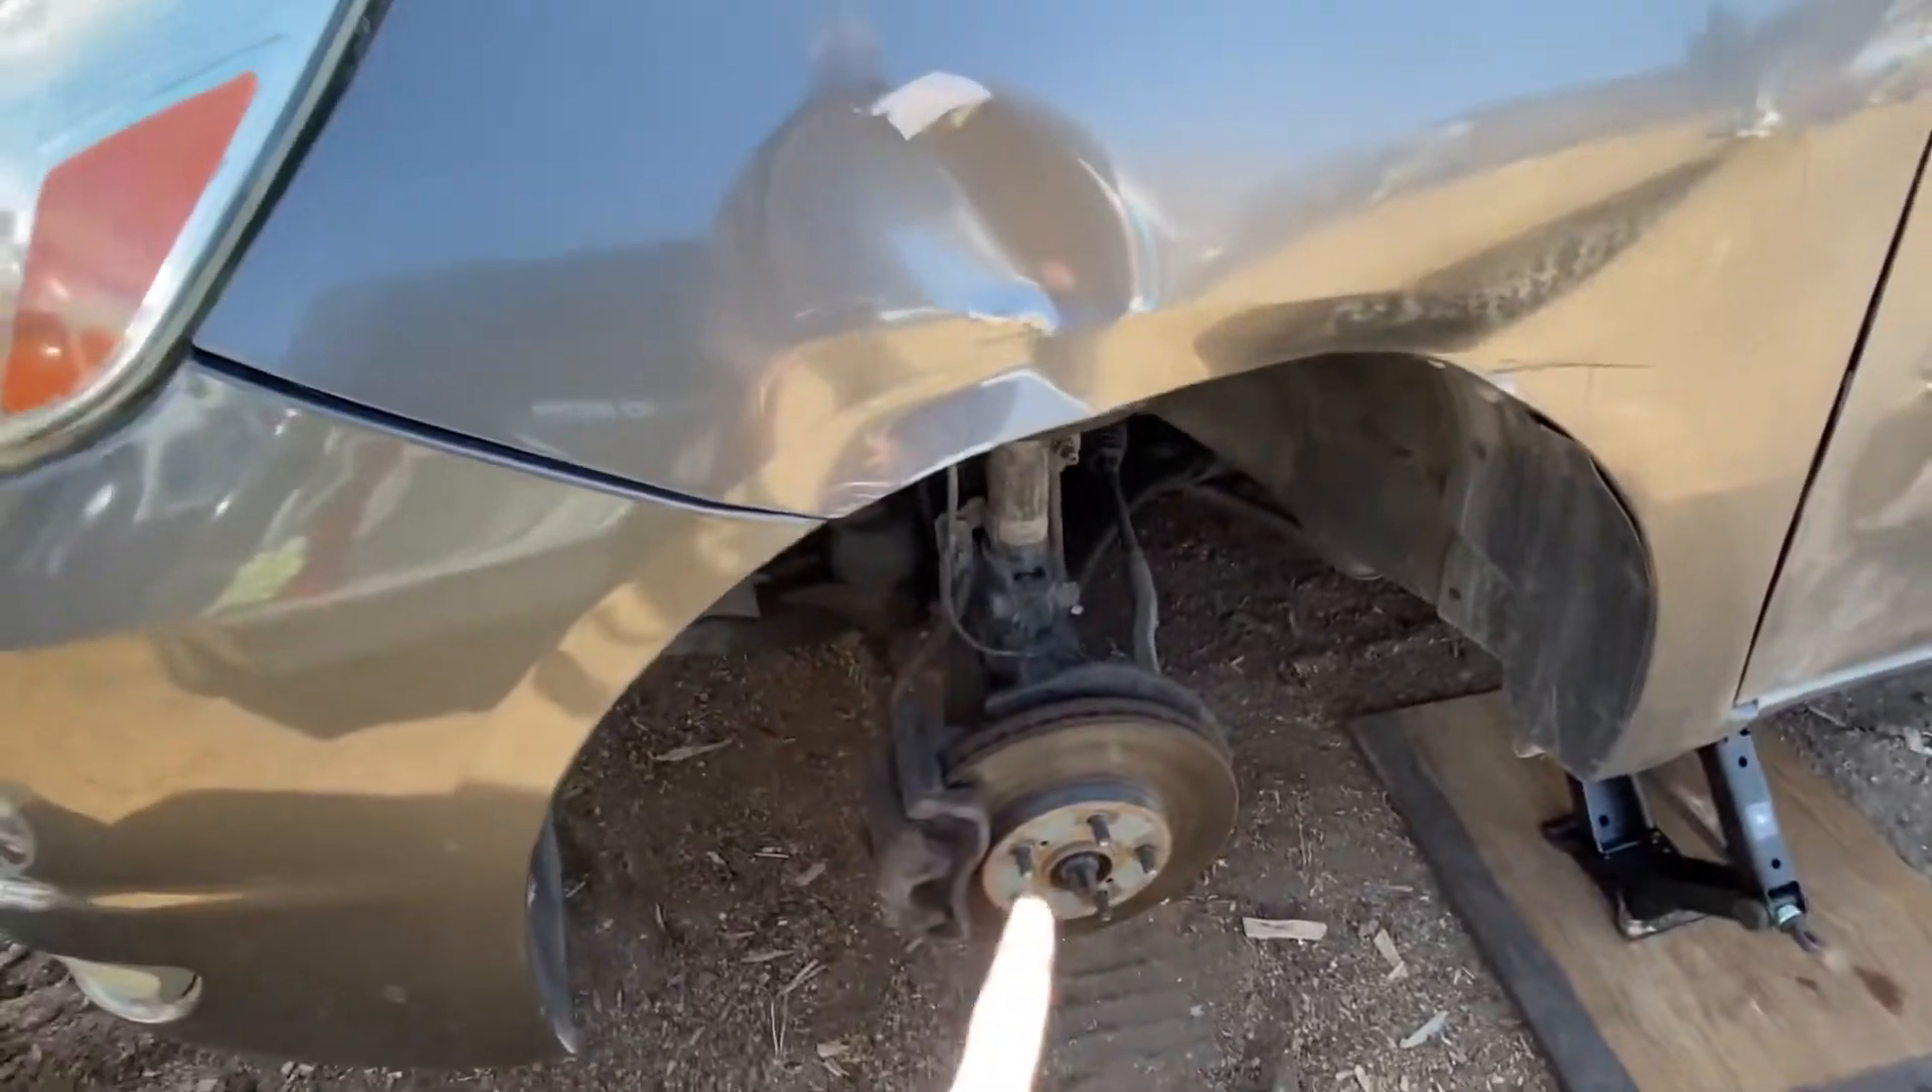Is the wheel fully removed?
Yes.